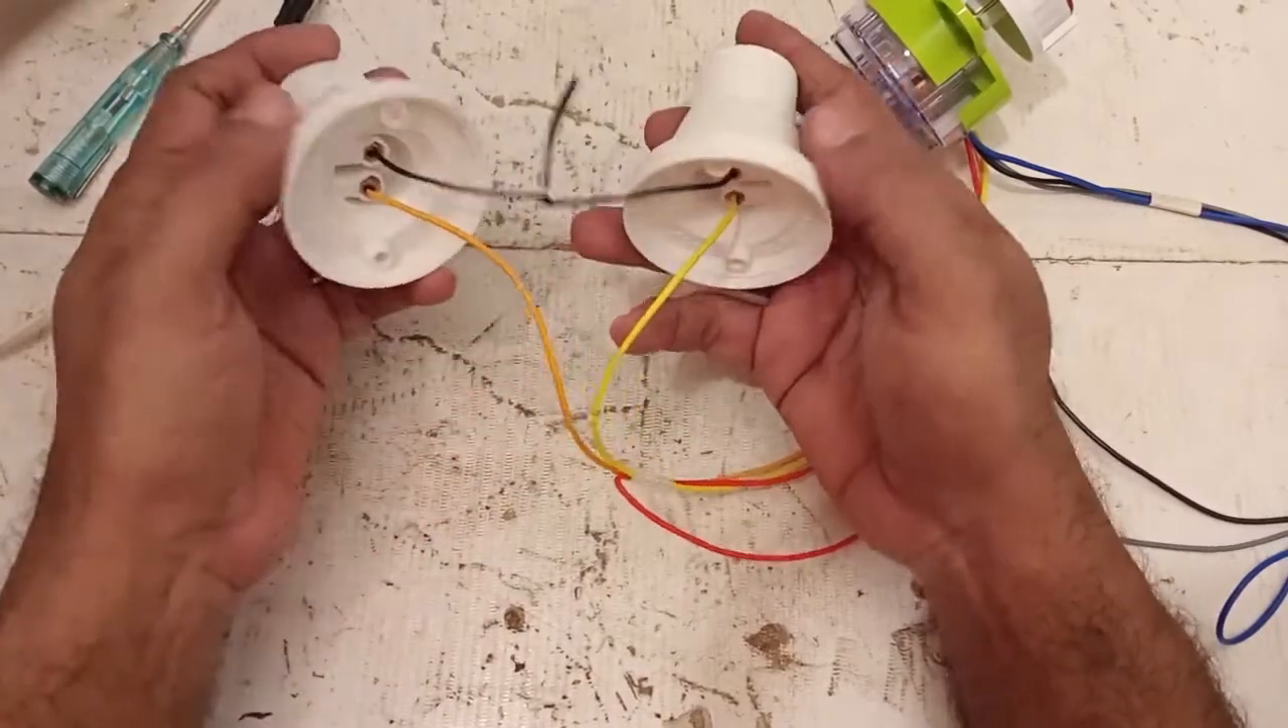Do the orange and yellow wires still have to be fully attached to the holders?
No.